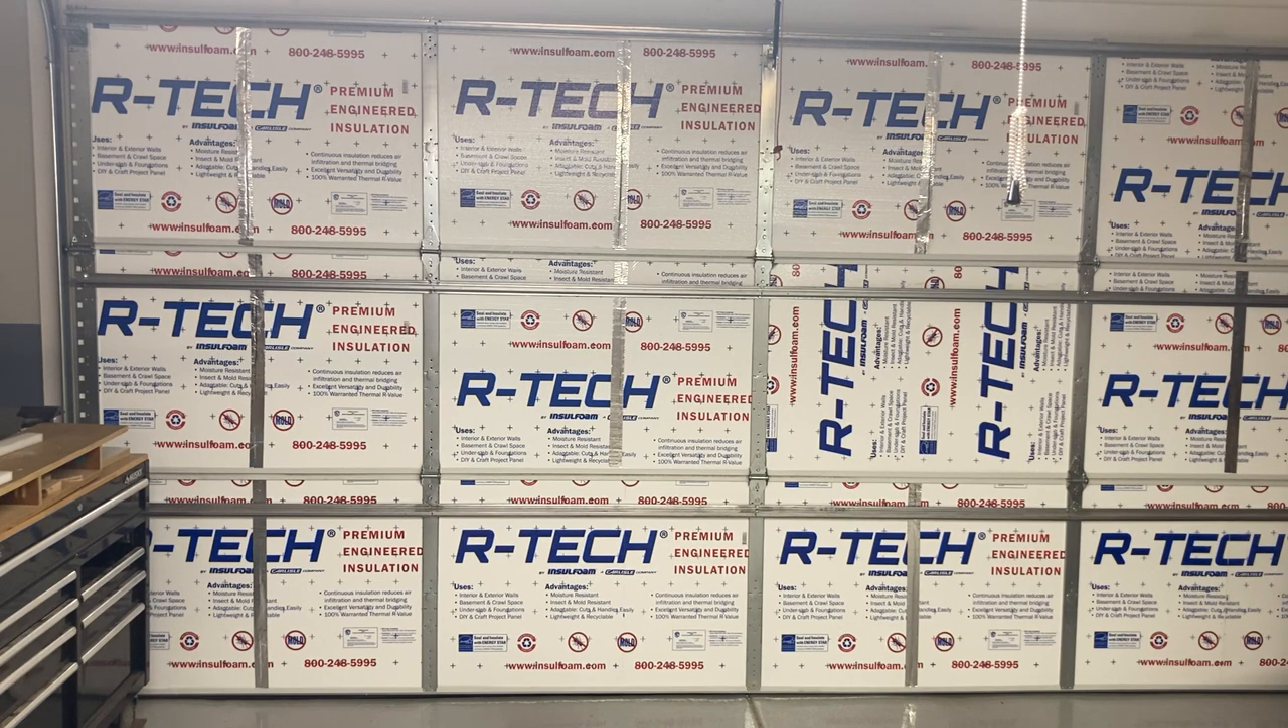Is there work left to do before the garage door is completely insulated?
No.